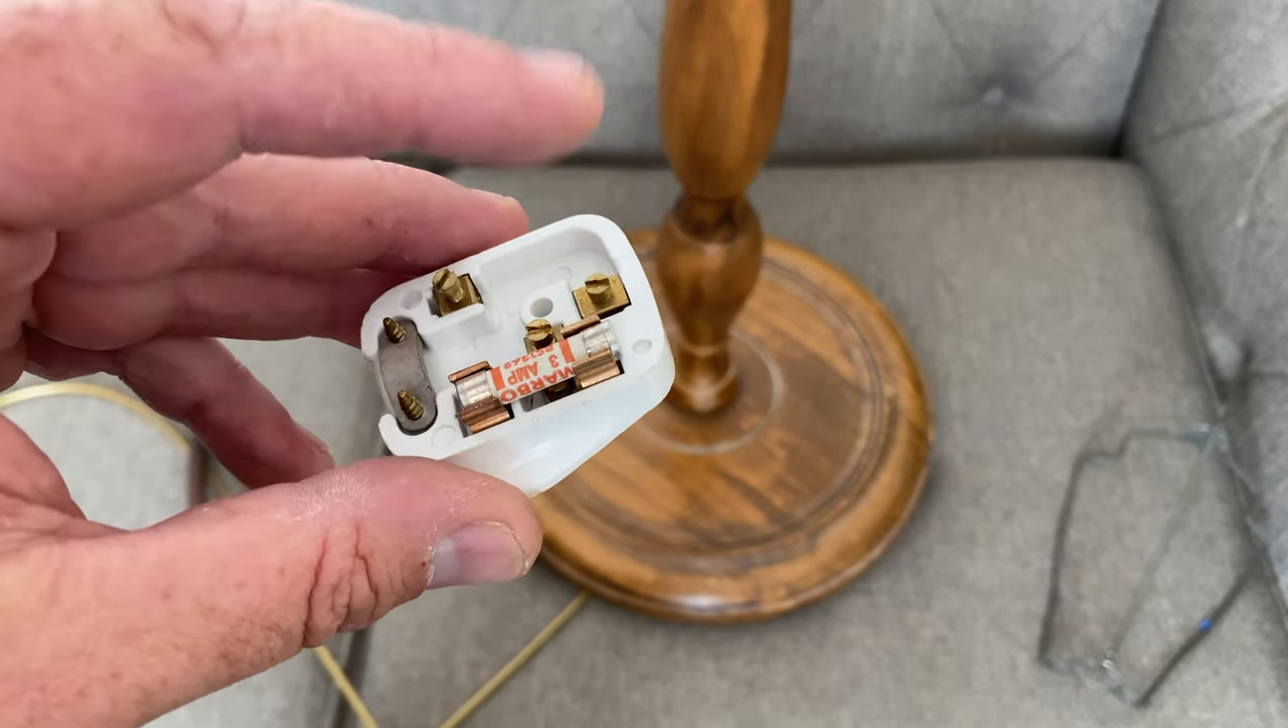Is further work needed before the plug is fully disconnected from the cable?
No.